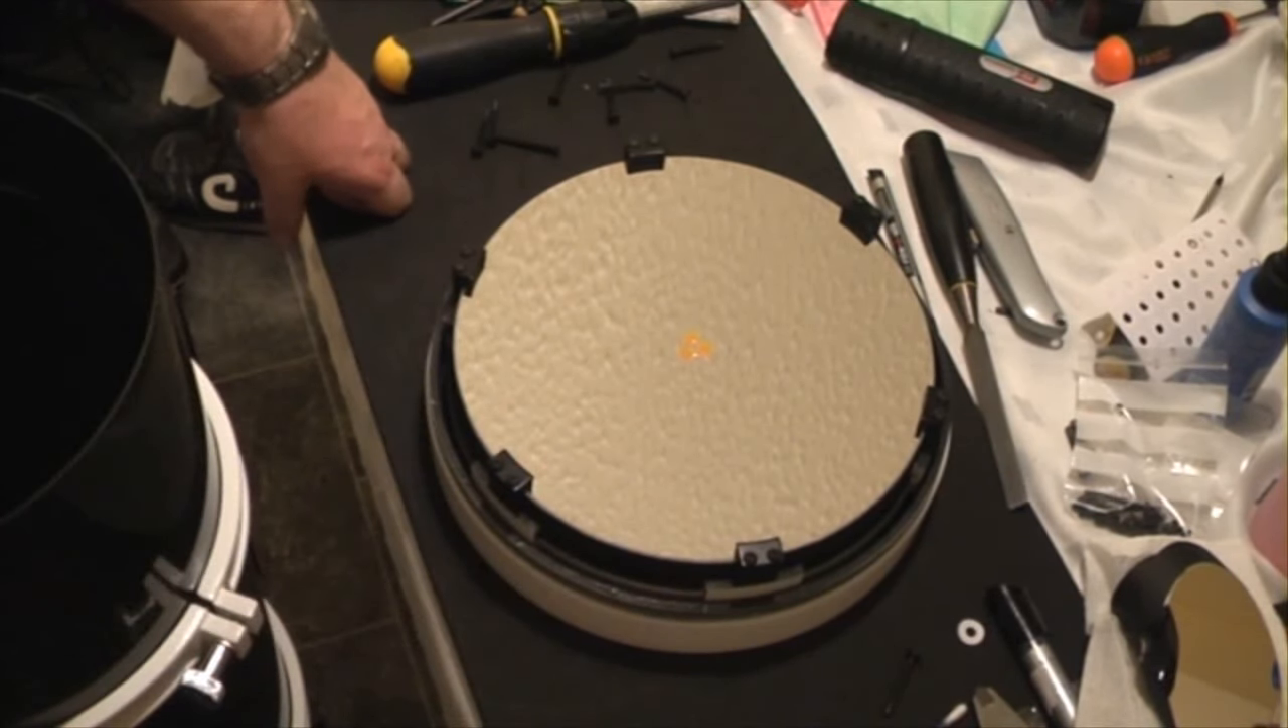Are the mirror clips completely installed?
Yes.